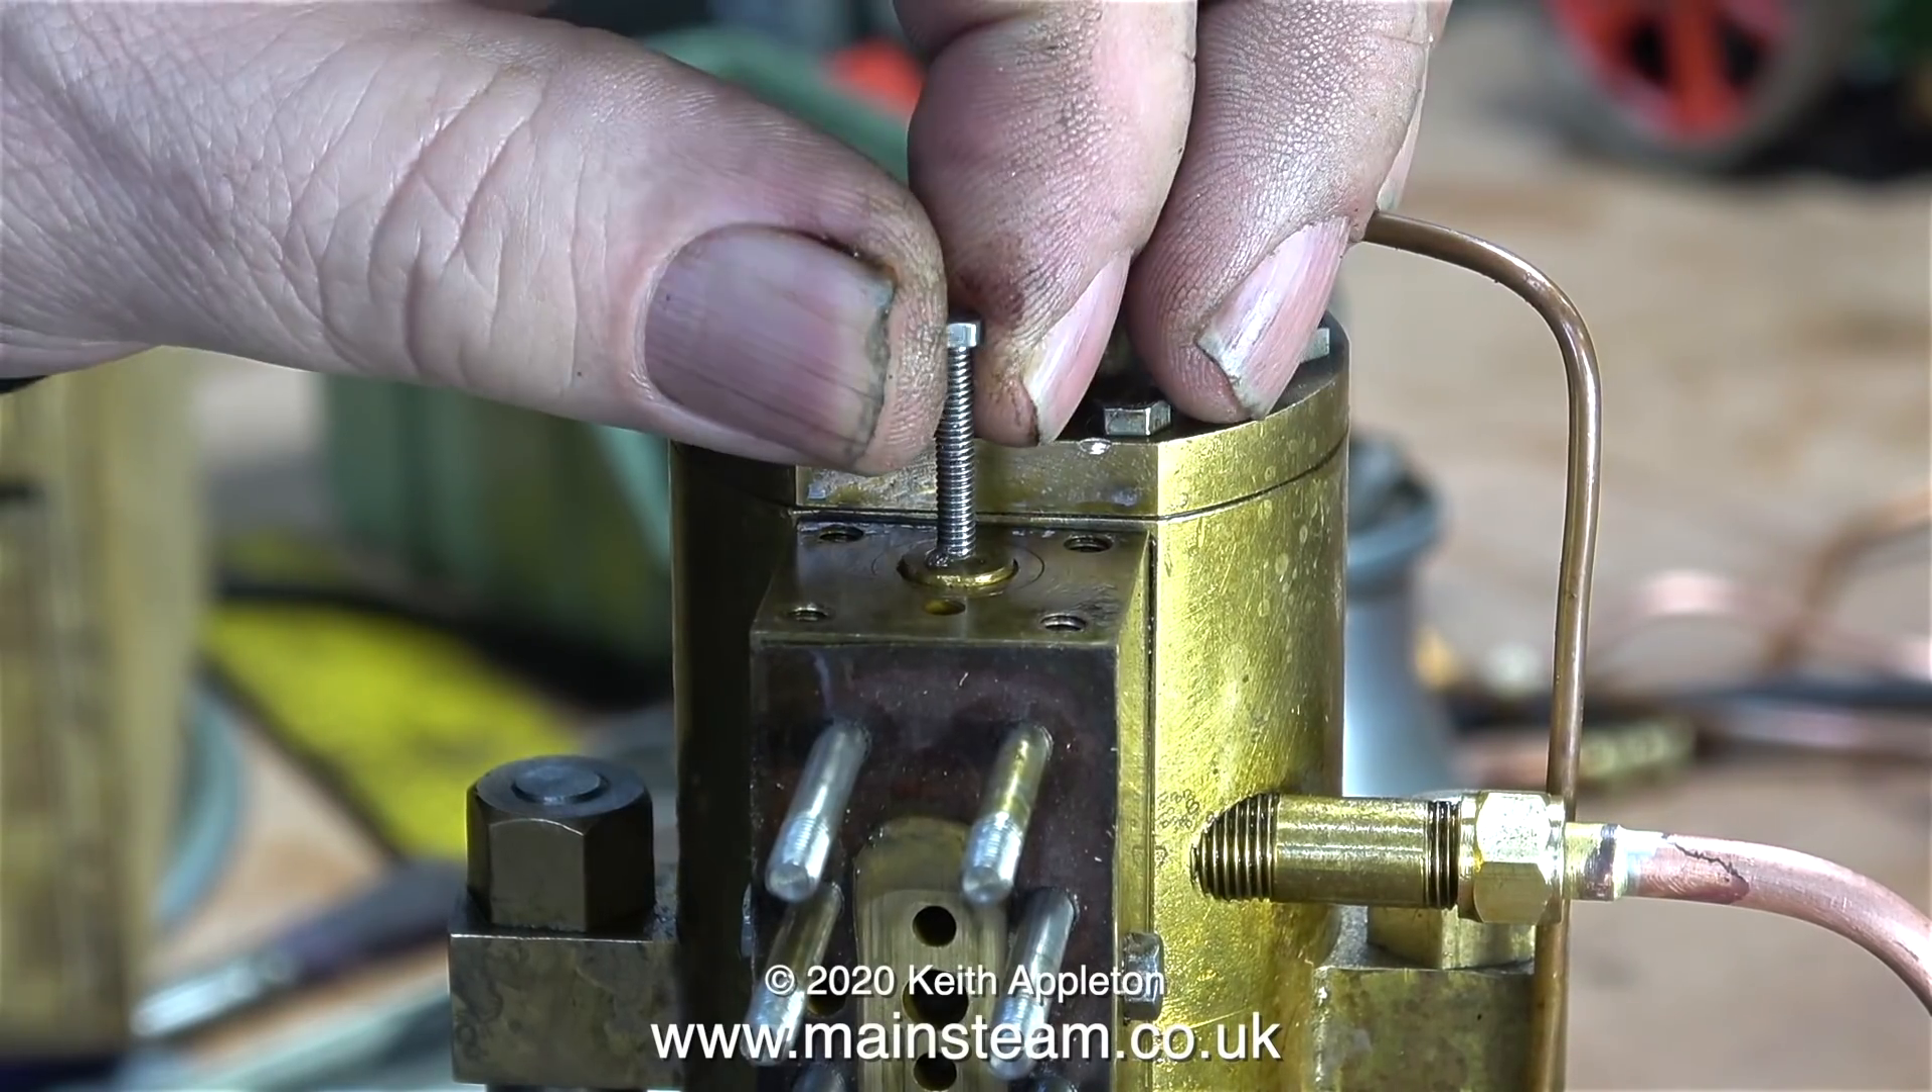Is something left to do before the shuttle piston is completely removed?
Yes.